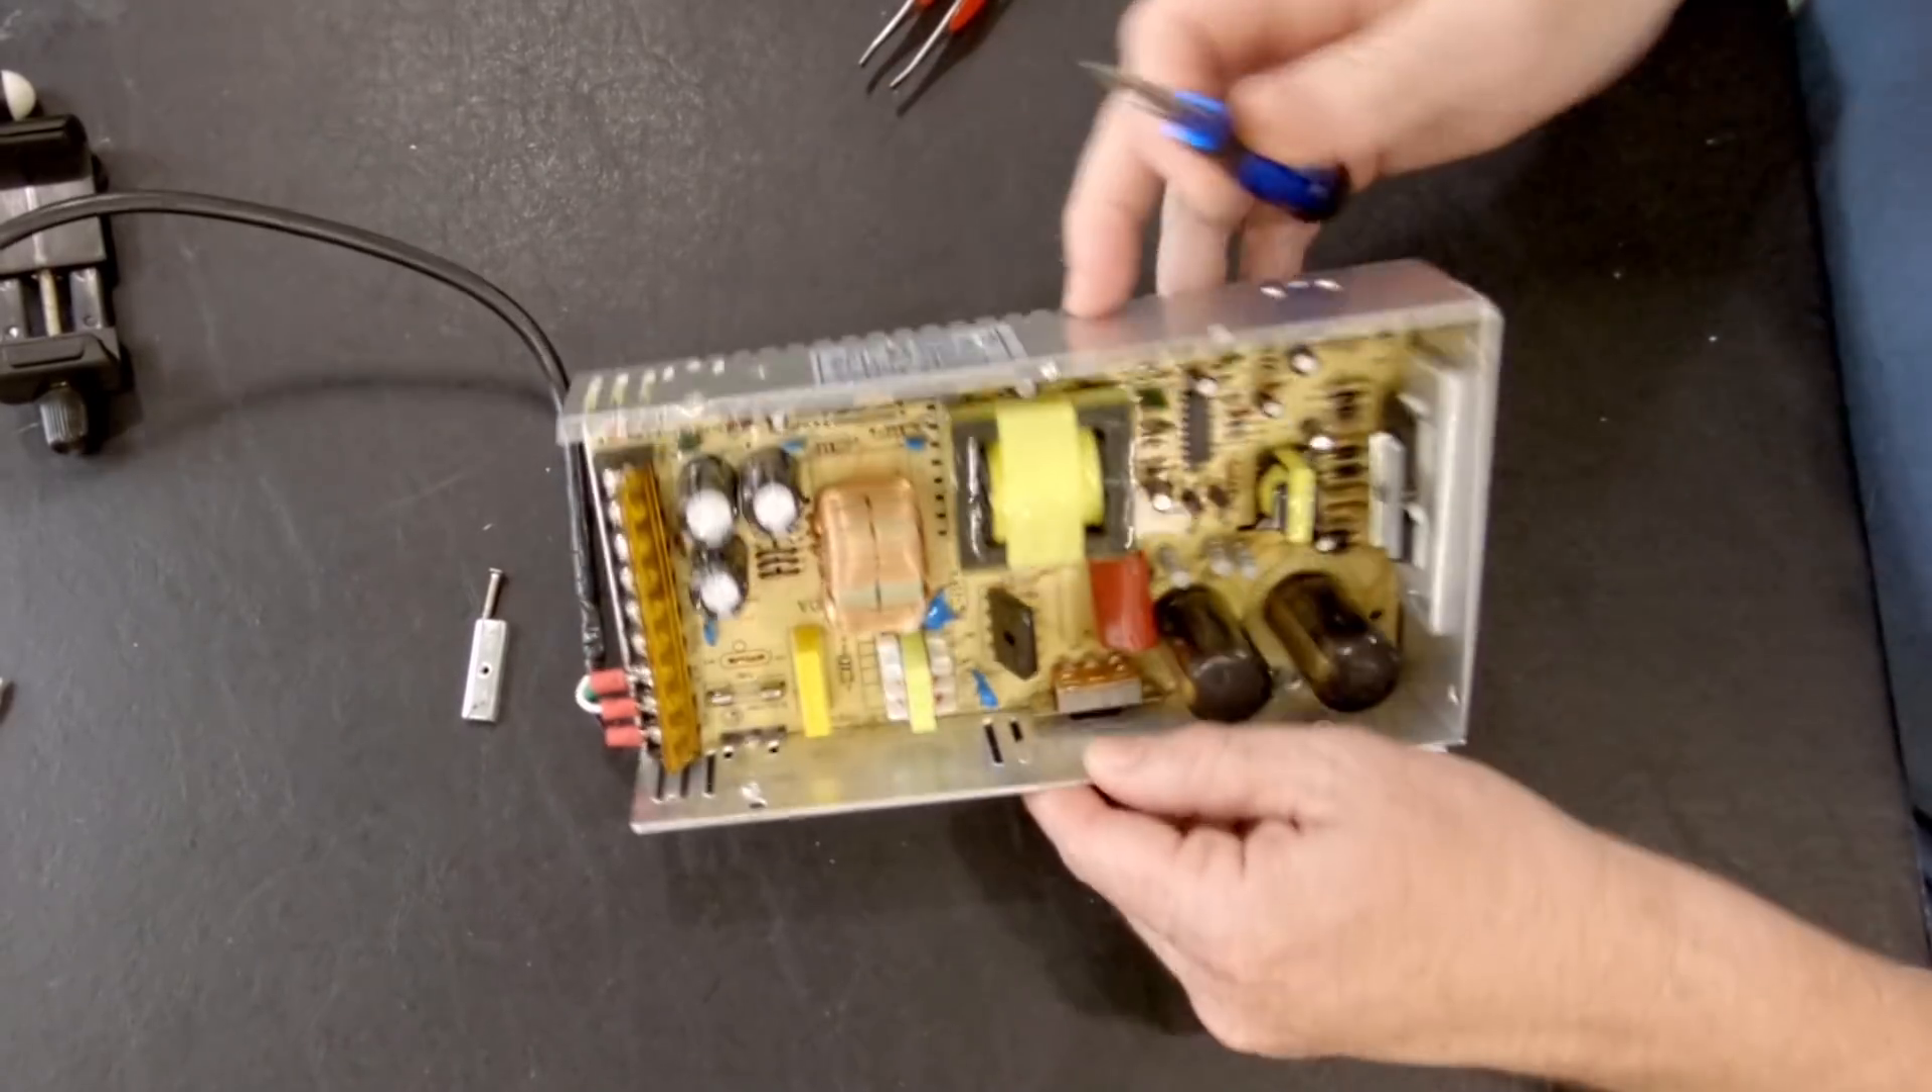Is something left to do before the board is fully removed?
Yes.